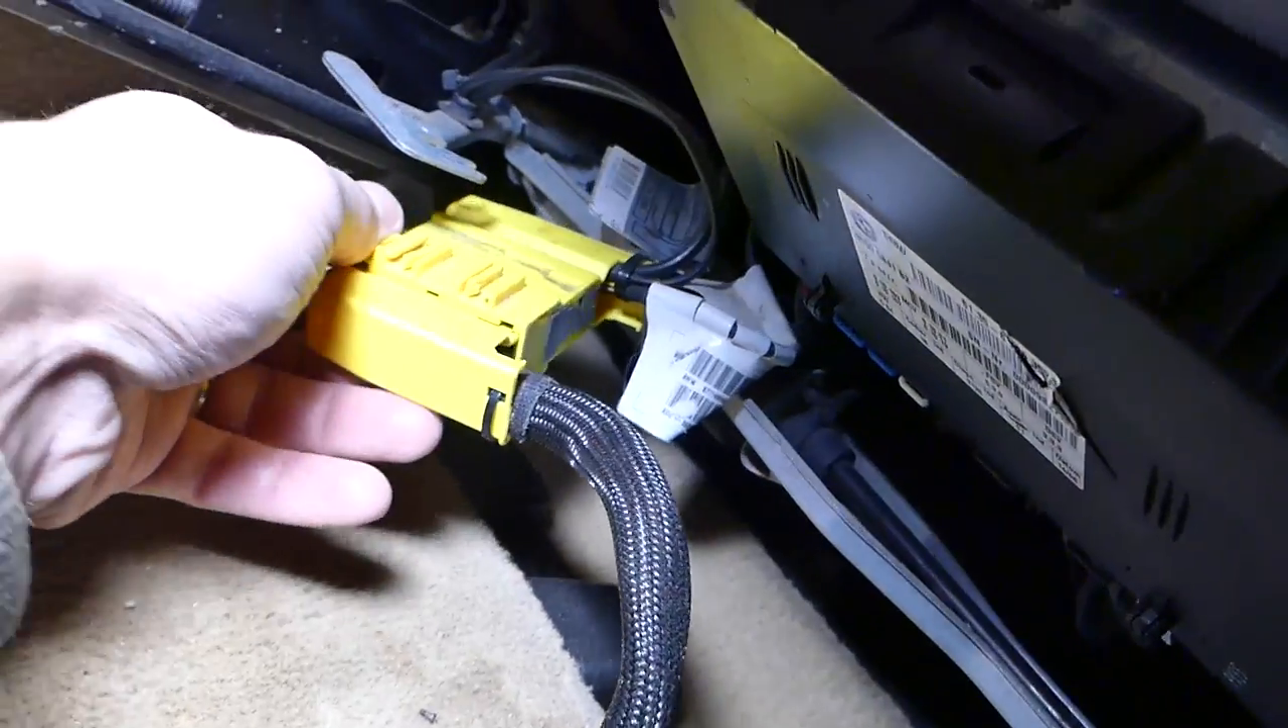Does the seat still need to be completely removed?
Yes.